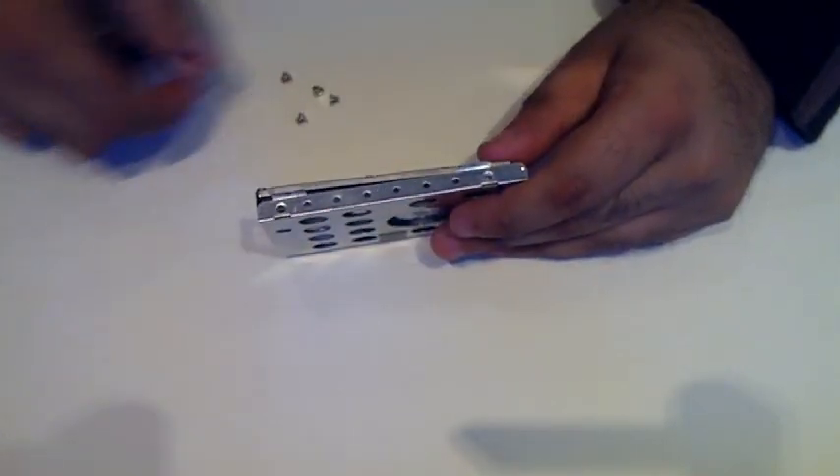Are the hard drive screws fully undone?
Yes.